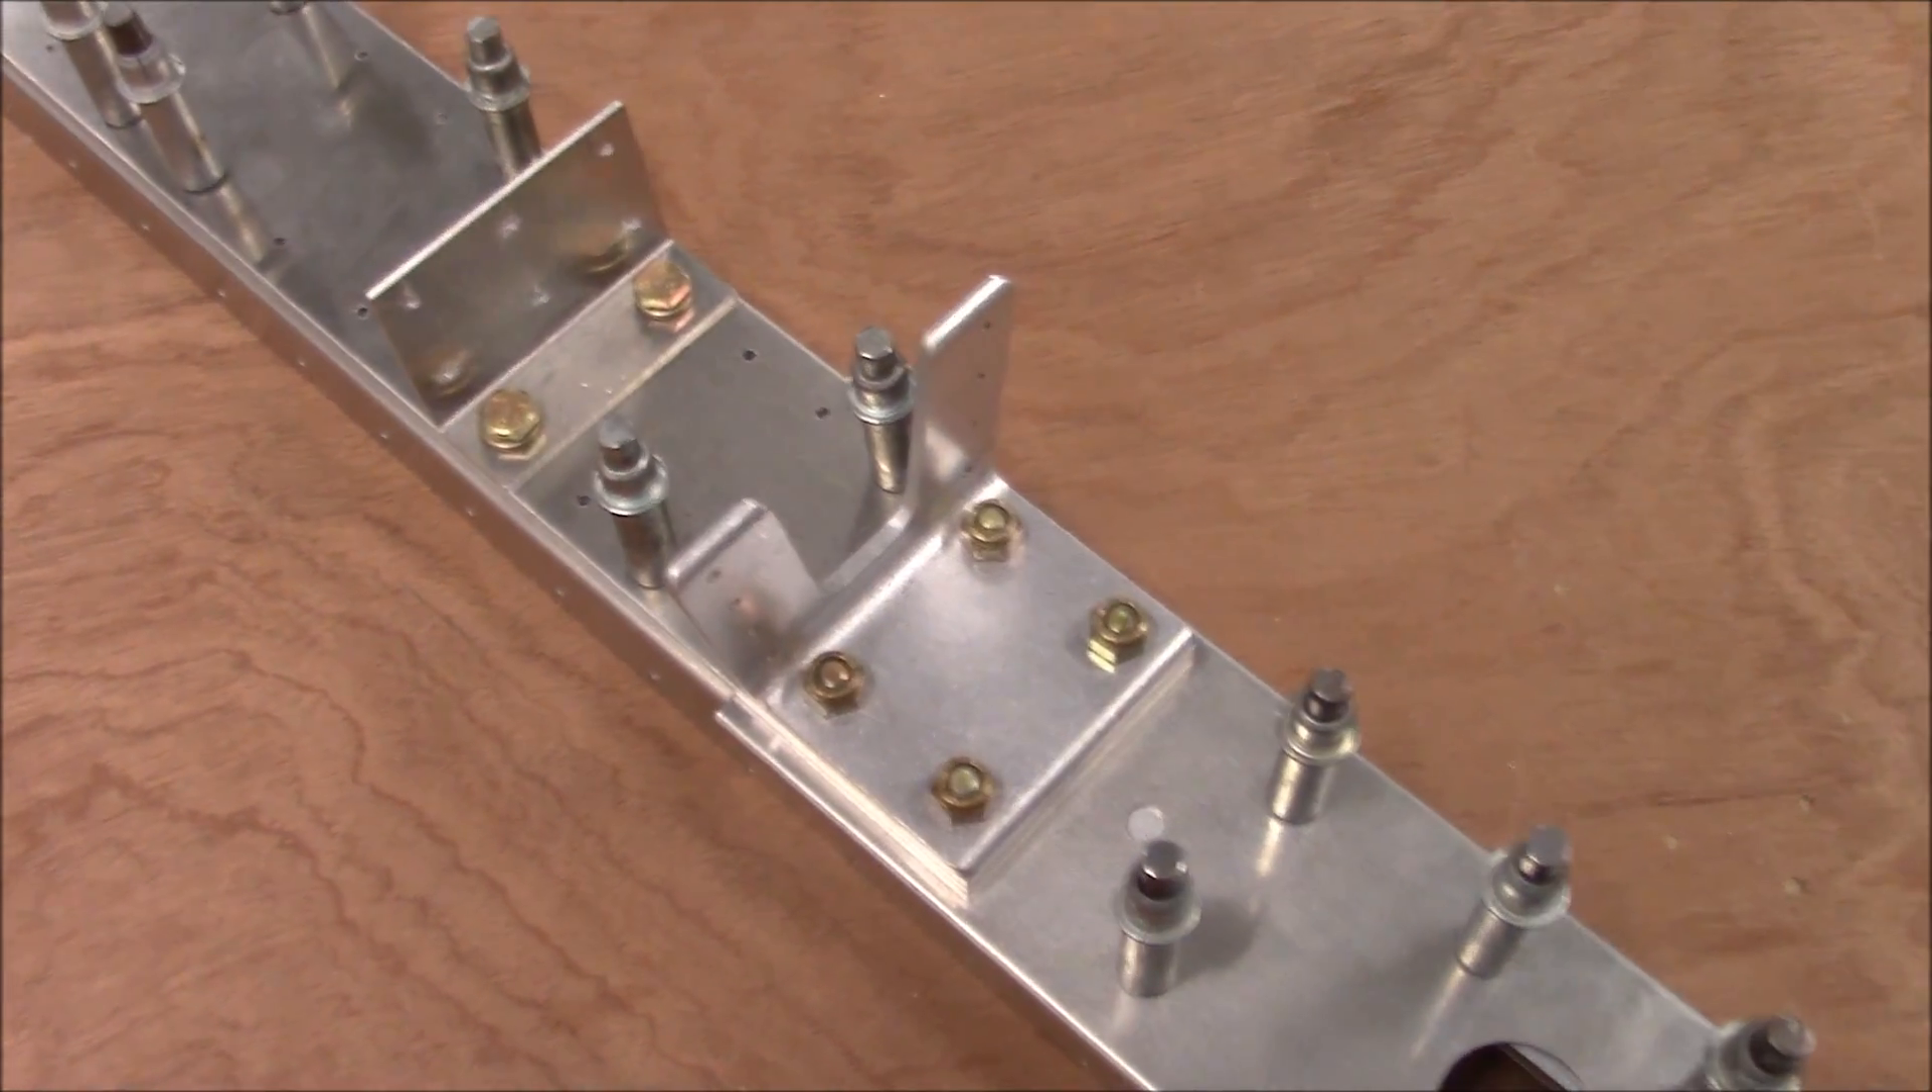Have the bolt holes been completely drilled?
Yes.